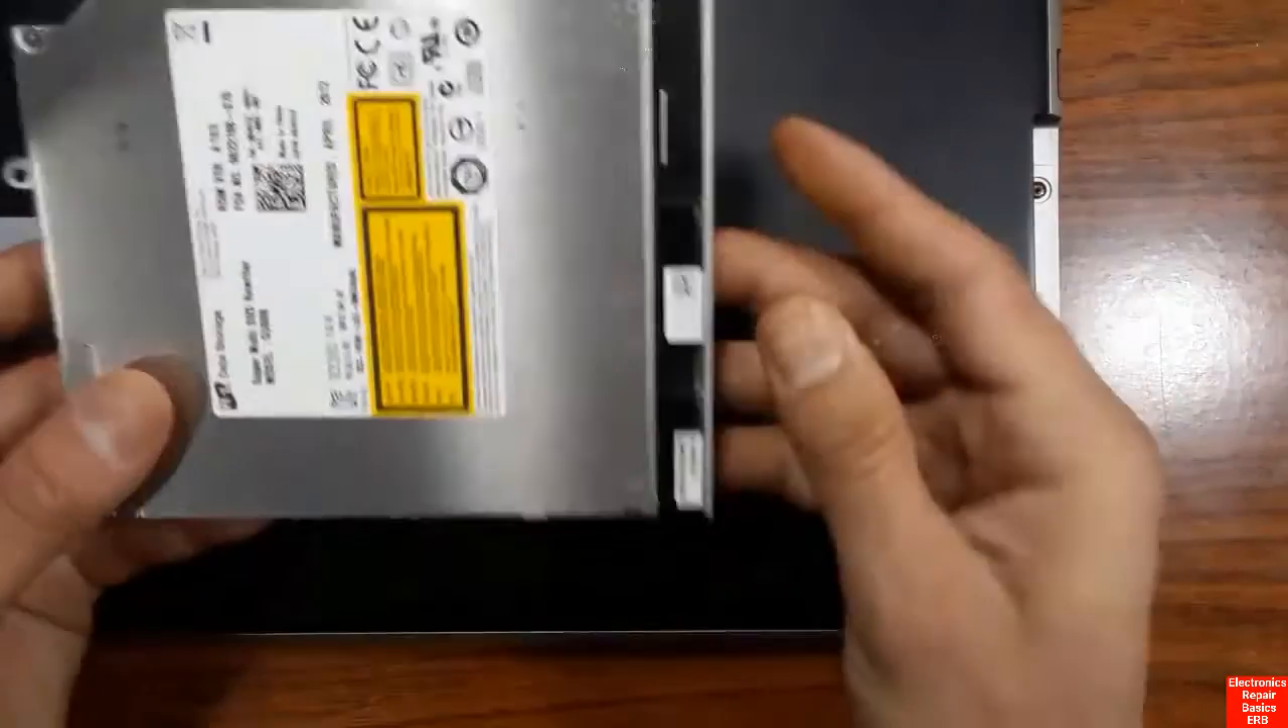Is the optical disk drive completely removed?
Yes.